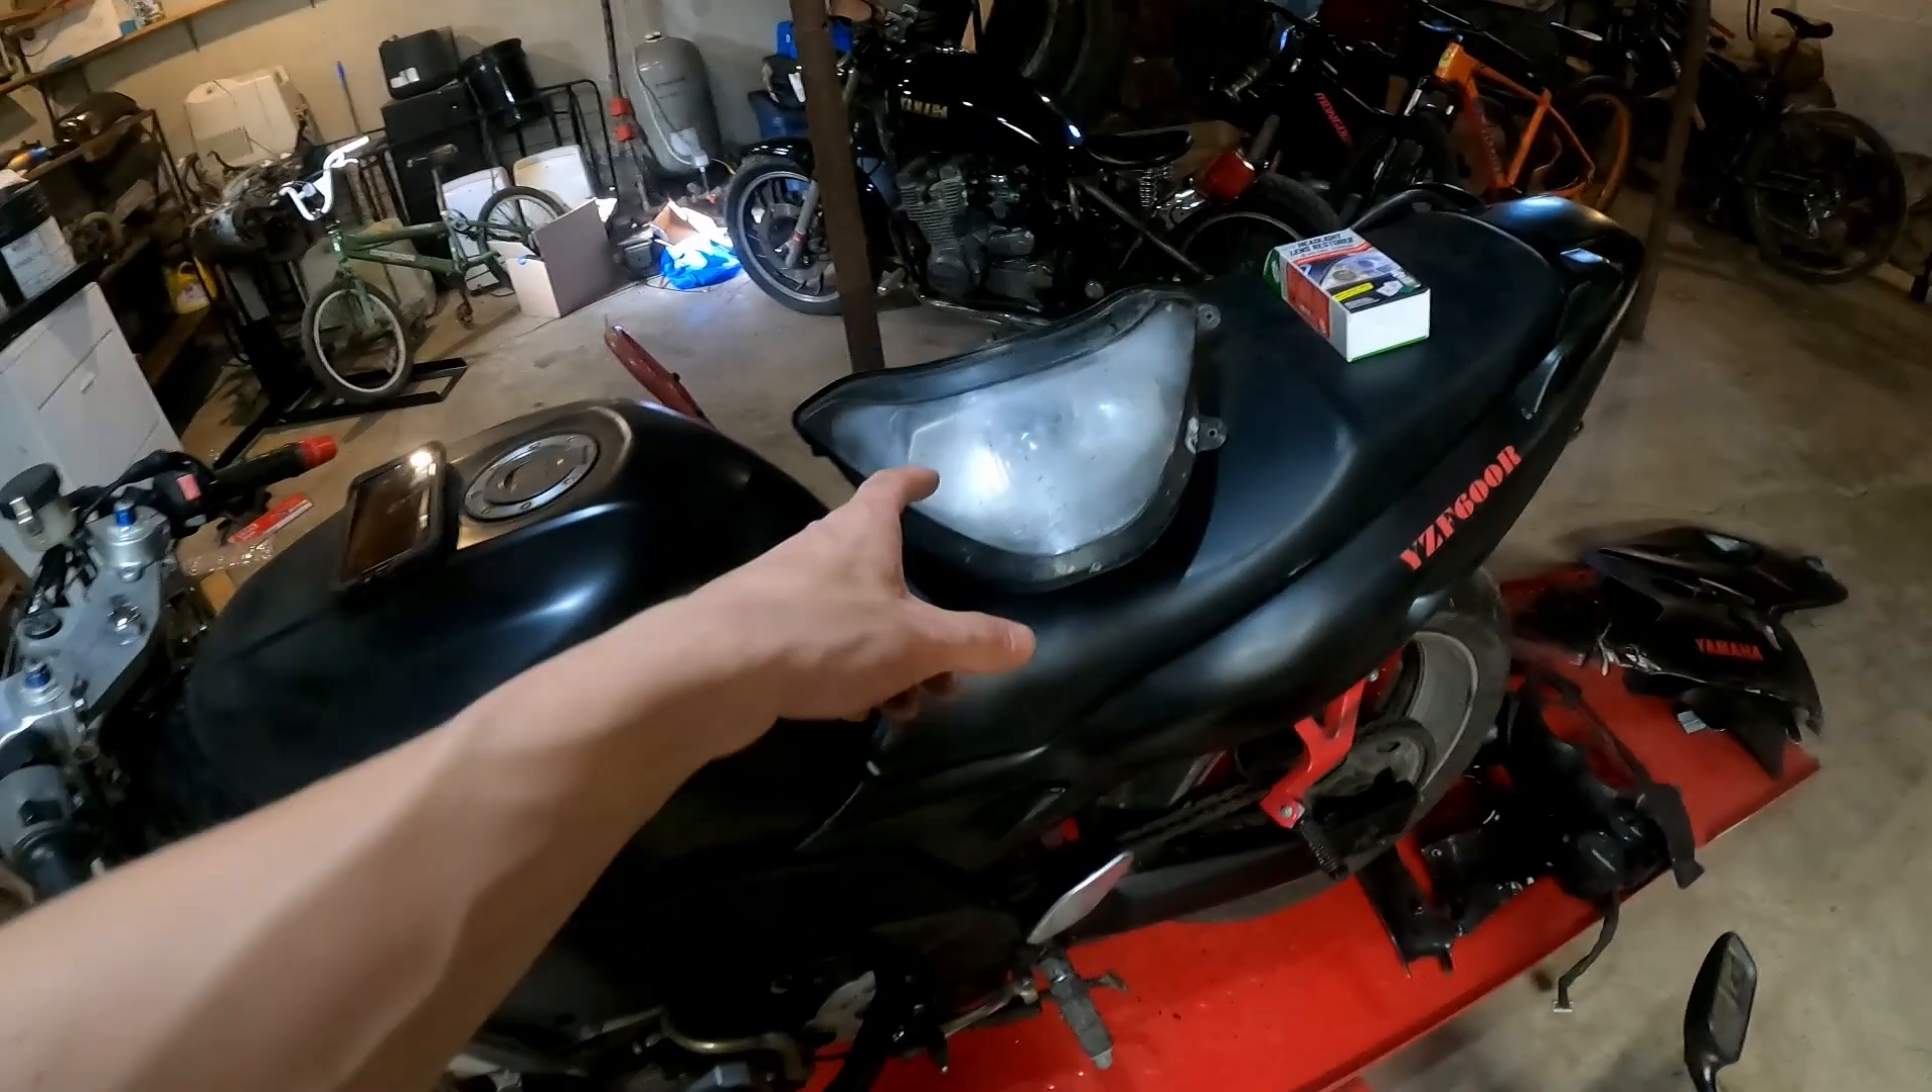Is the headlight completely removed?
Yes.